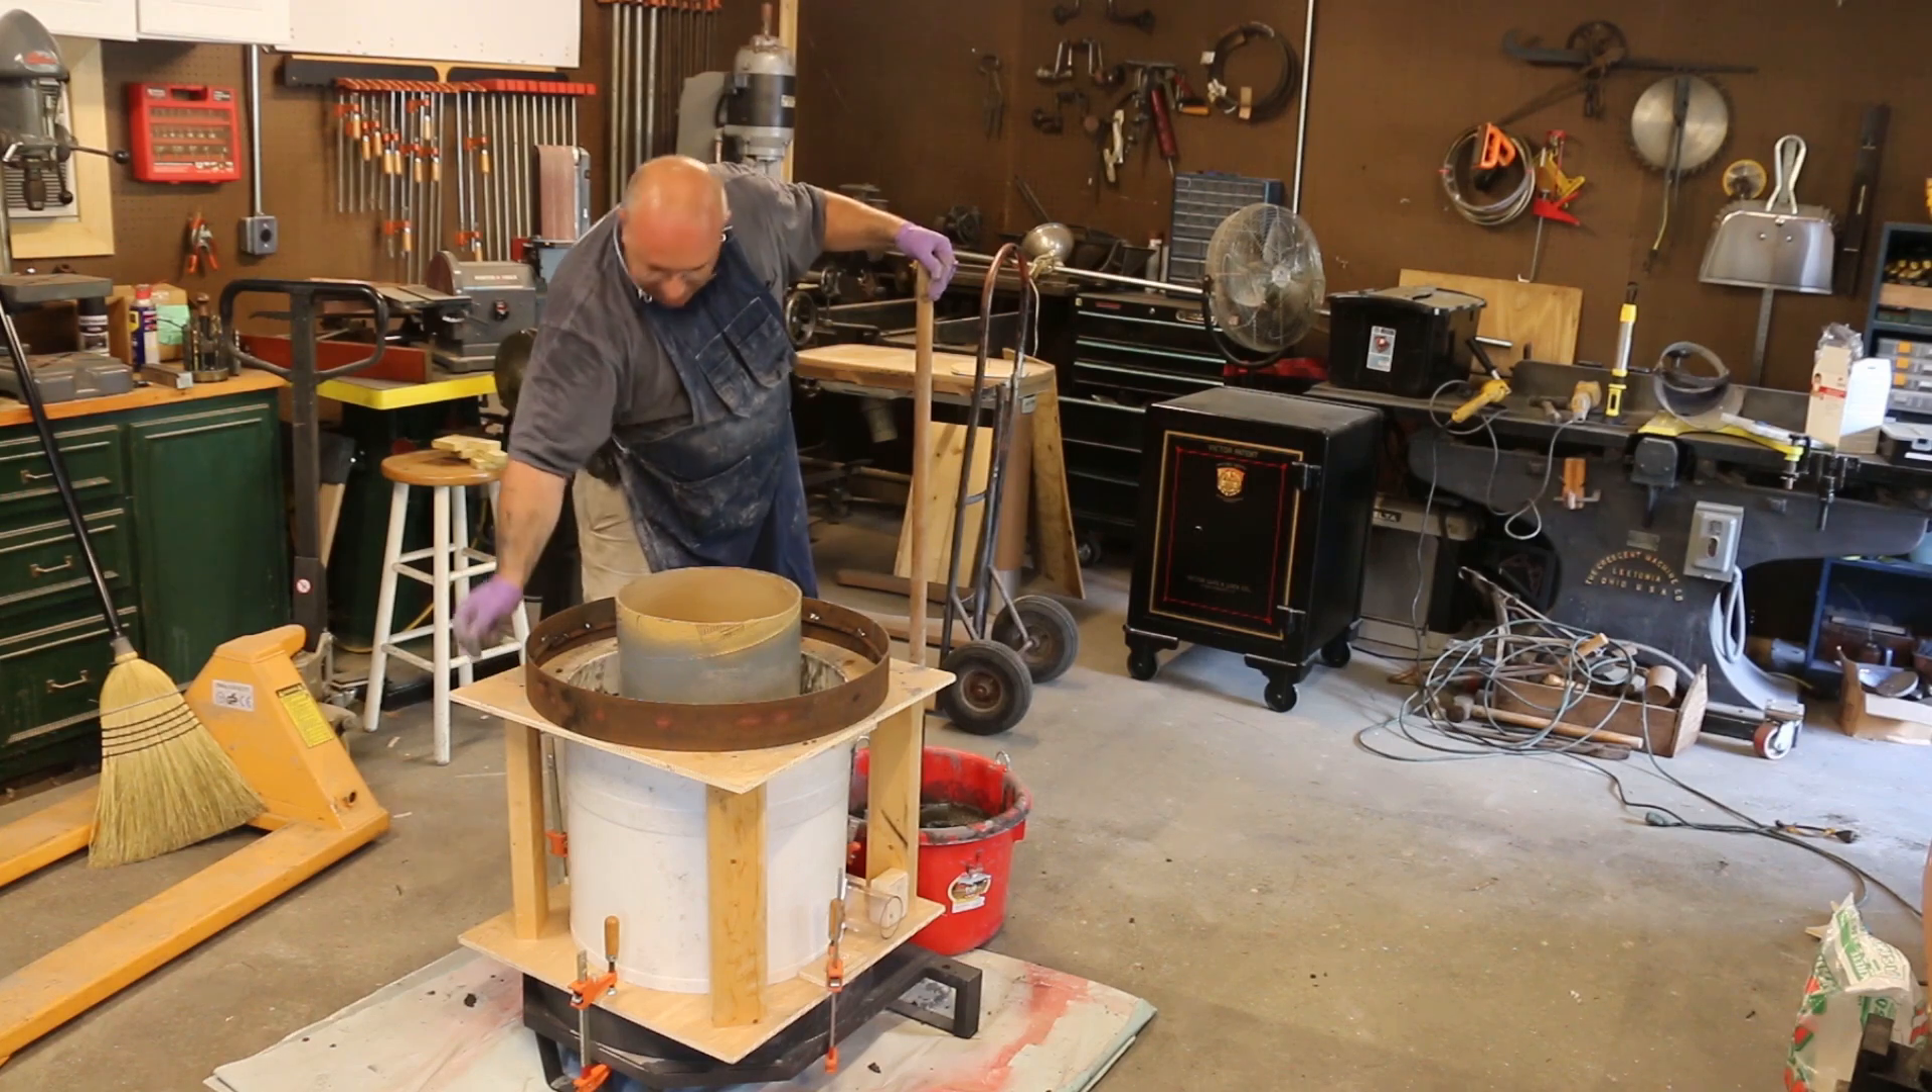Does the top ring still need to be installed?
No.